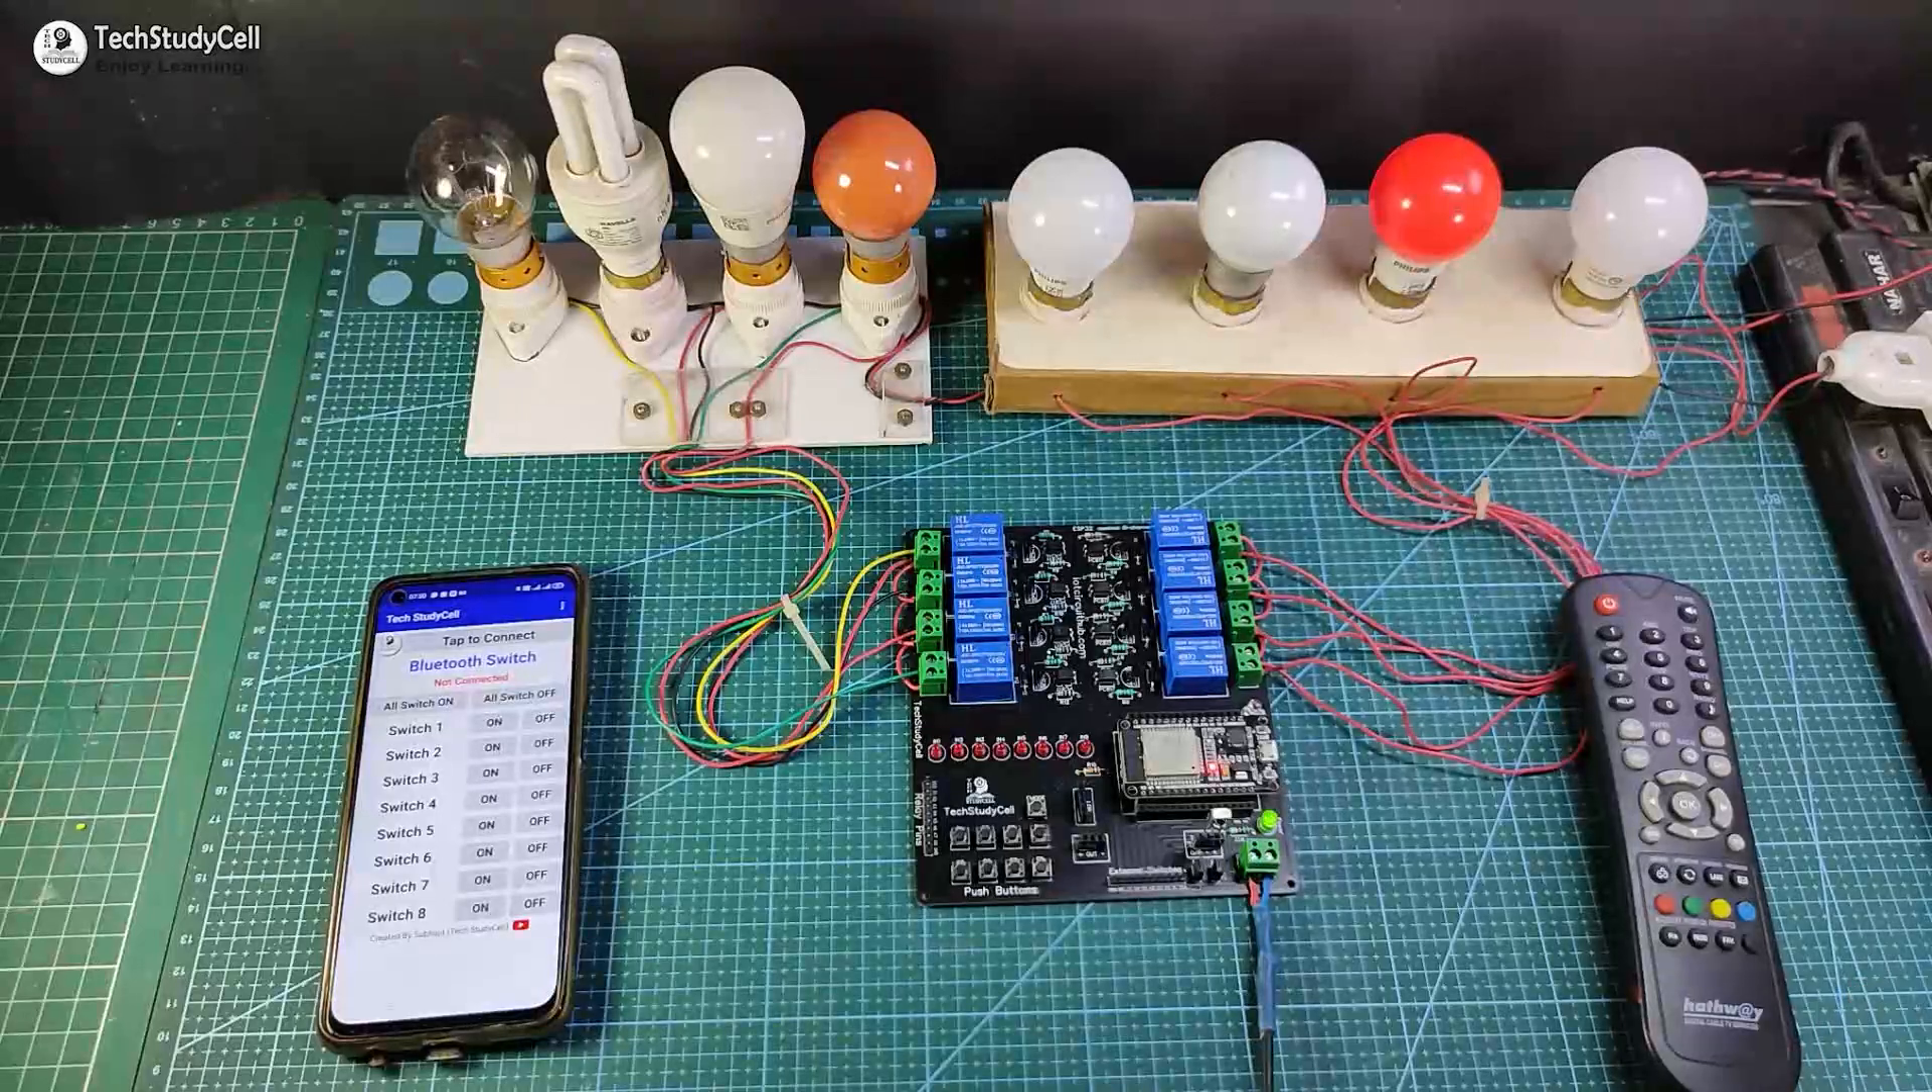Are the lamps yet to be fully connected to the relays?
No.